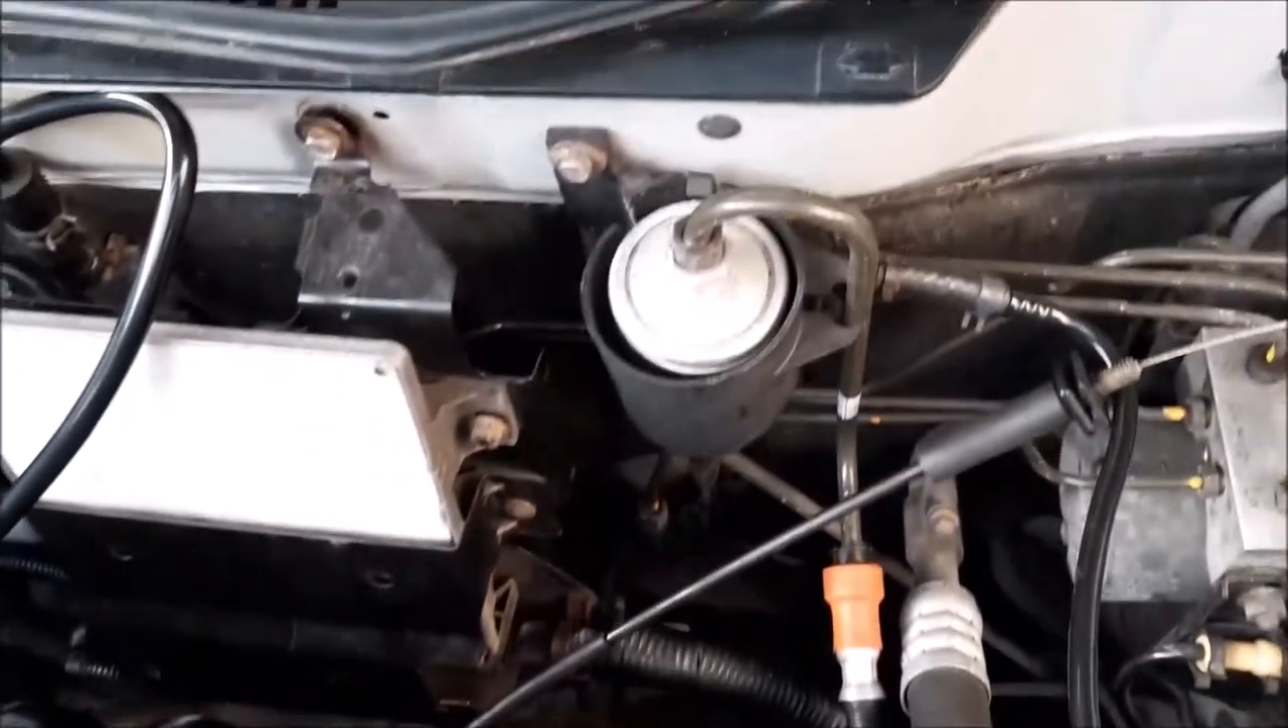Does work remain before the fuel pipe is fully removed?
Yes.